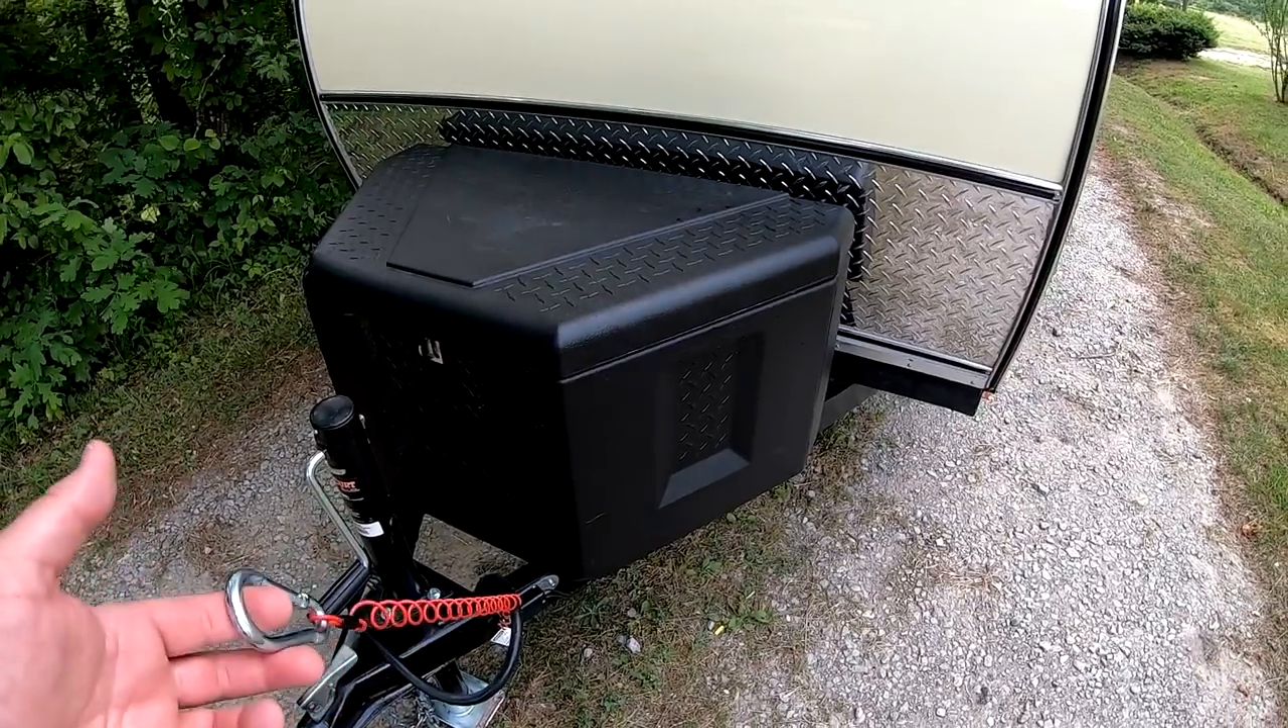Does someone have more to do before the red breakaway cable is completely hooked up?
Yes.